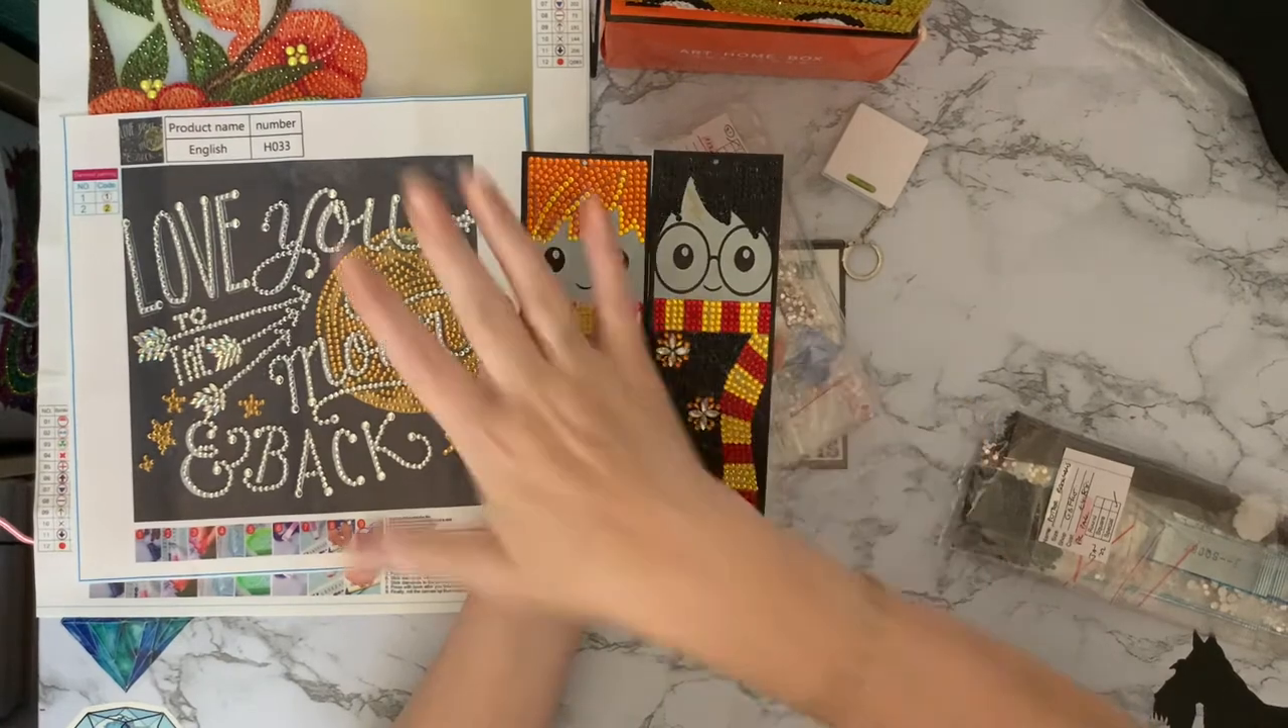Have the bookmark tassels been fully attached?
No.